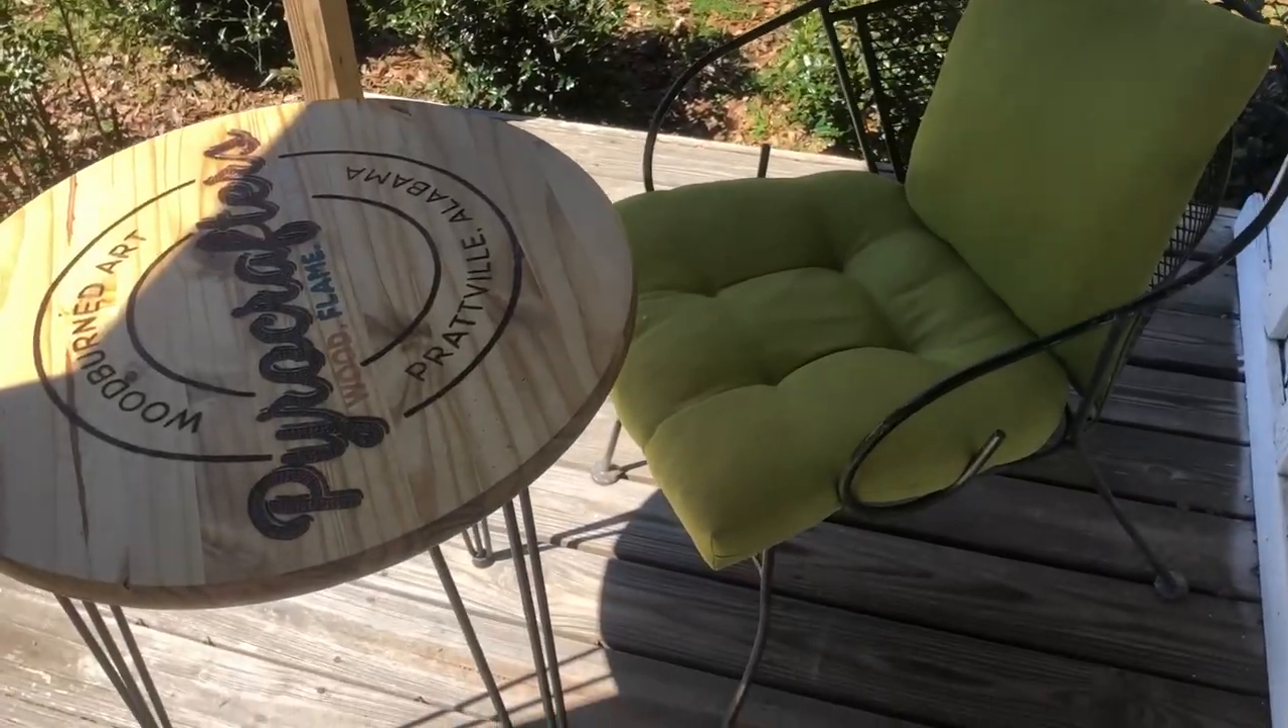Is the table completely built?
Yes.